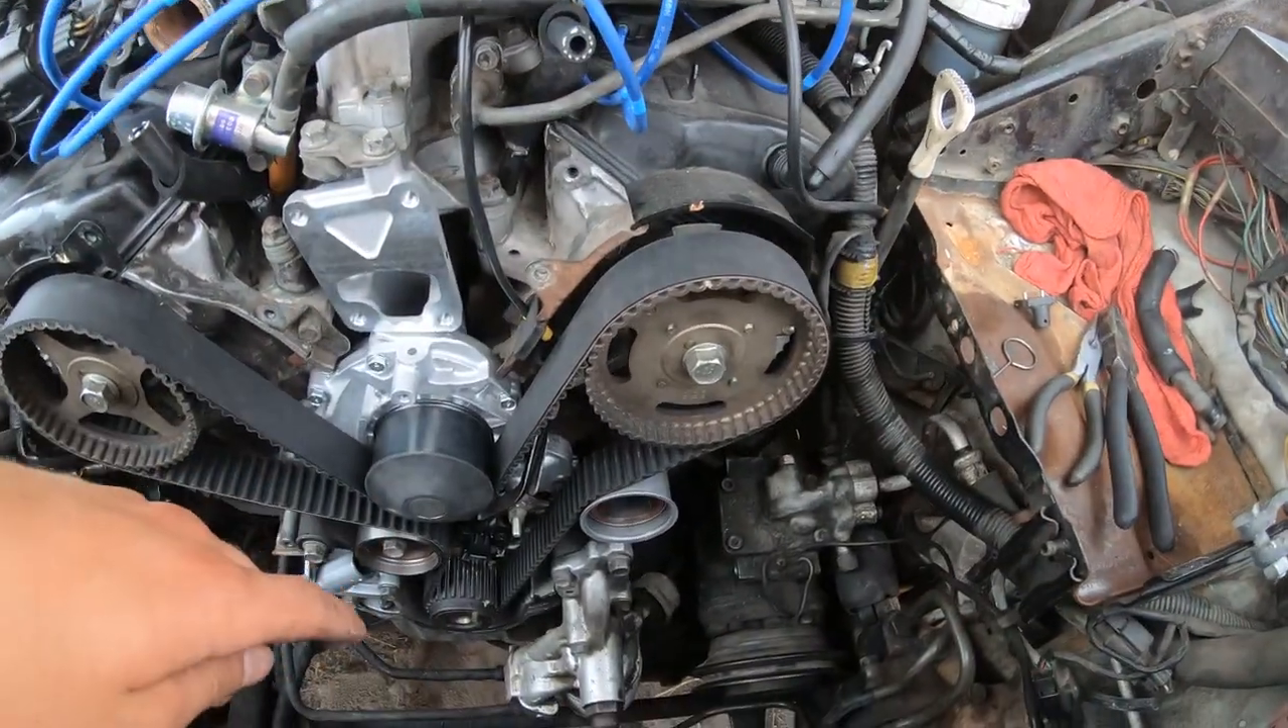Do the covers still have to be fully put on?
Yes.